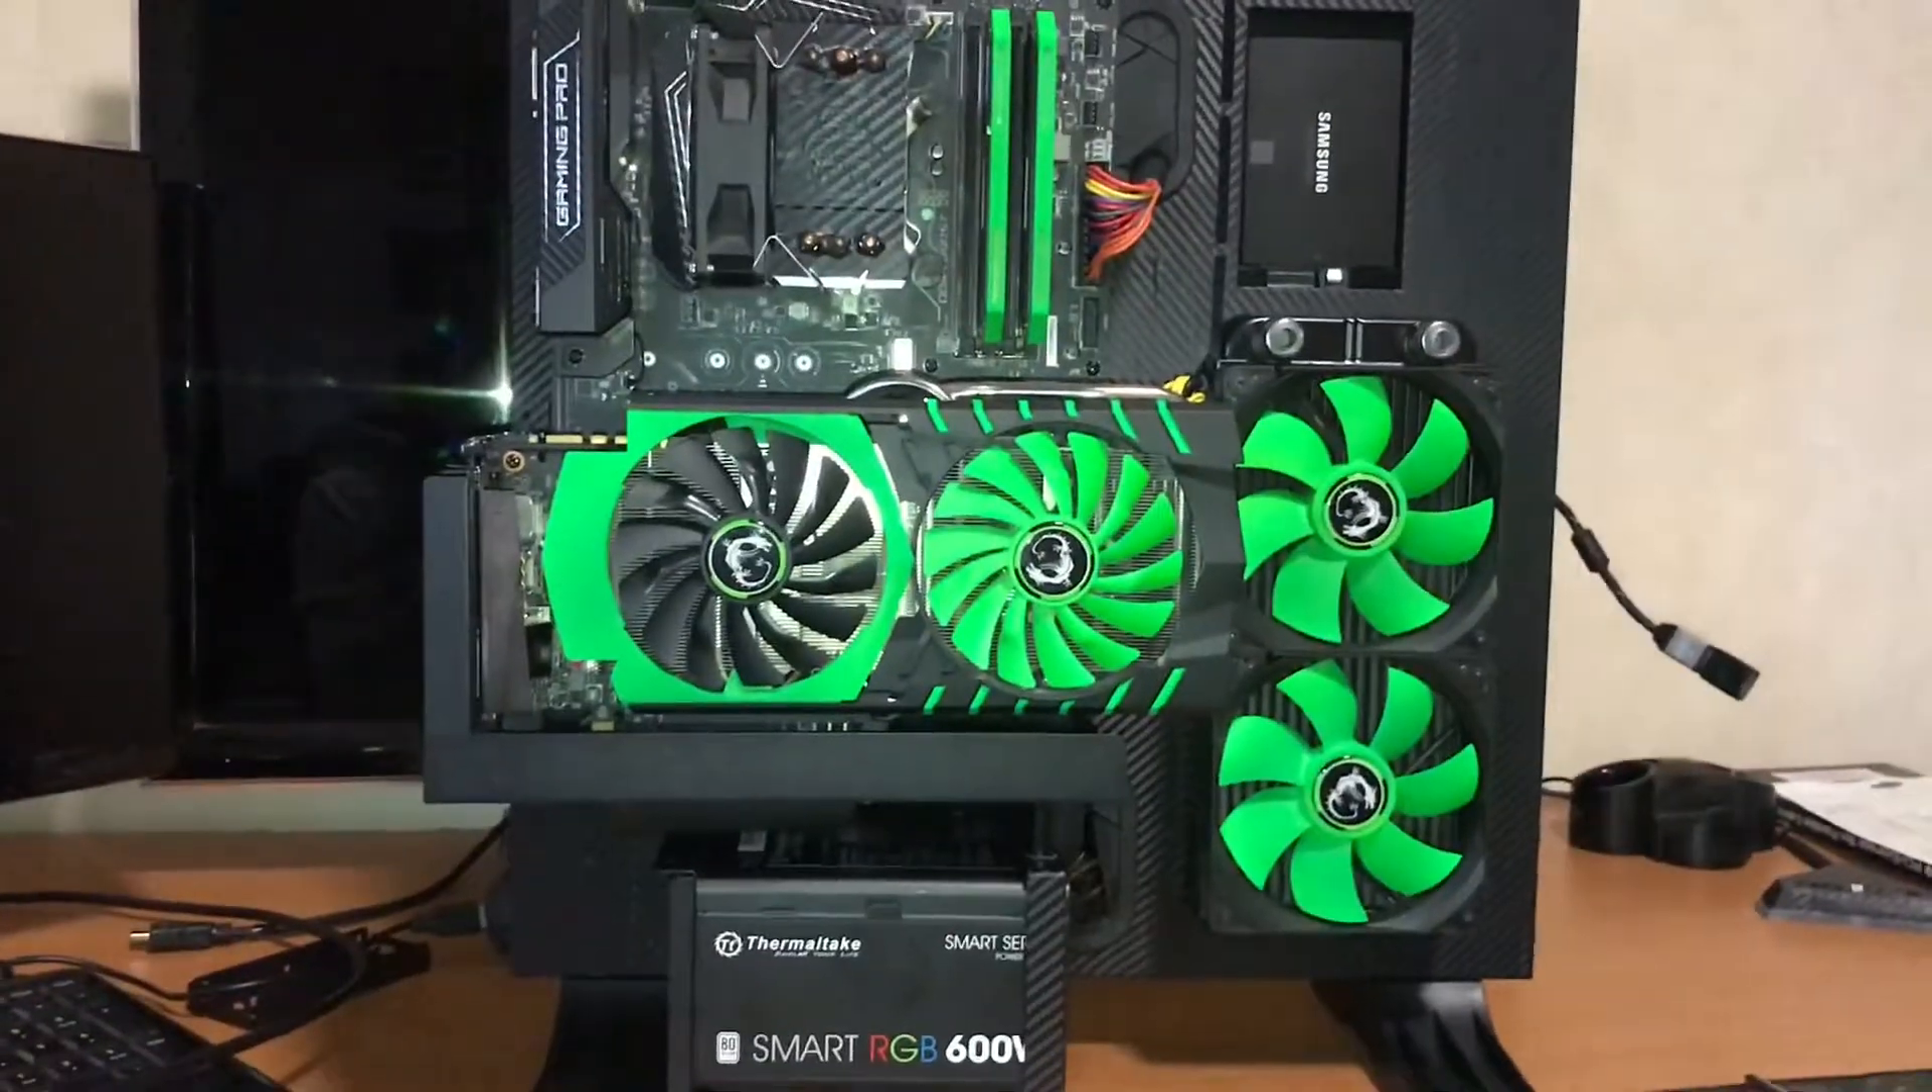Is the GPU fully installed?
Yes.